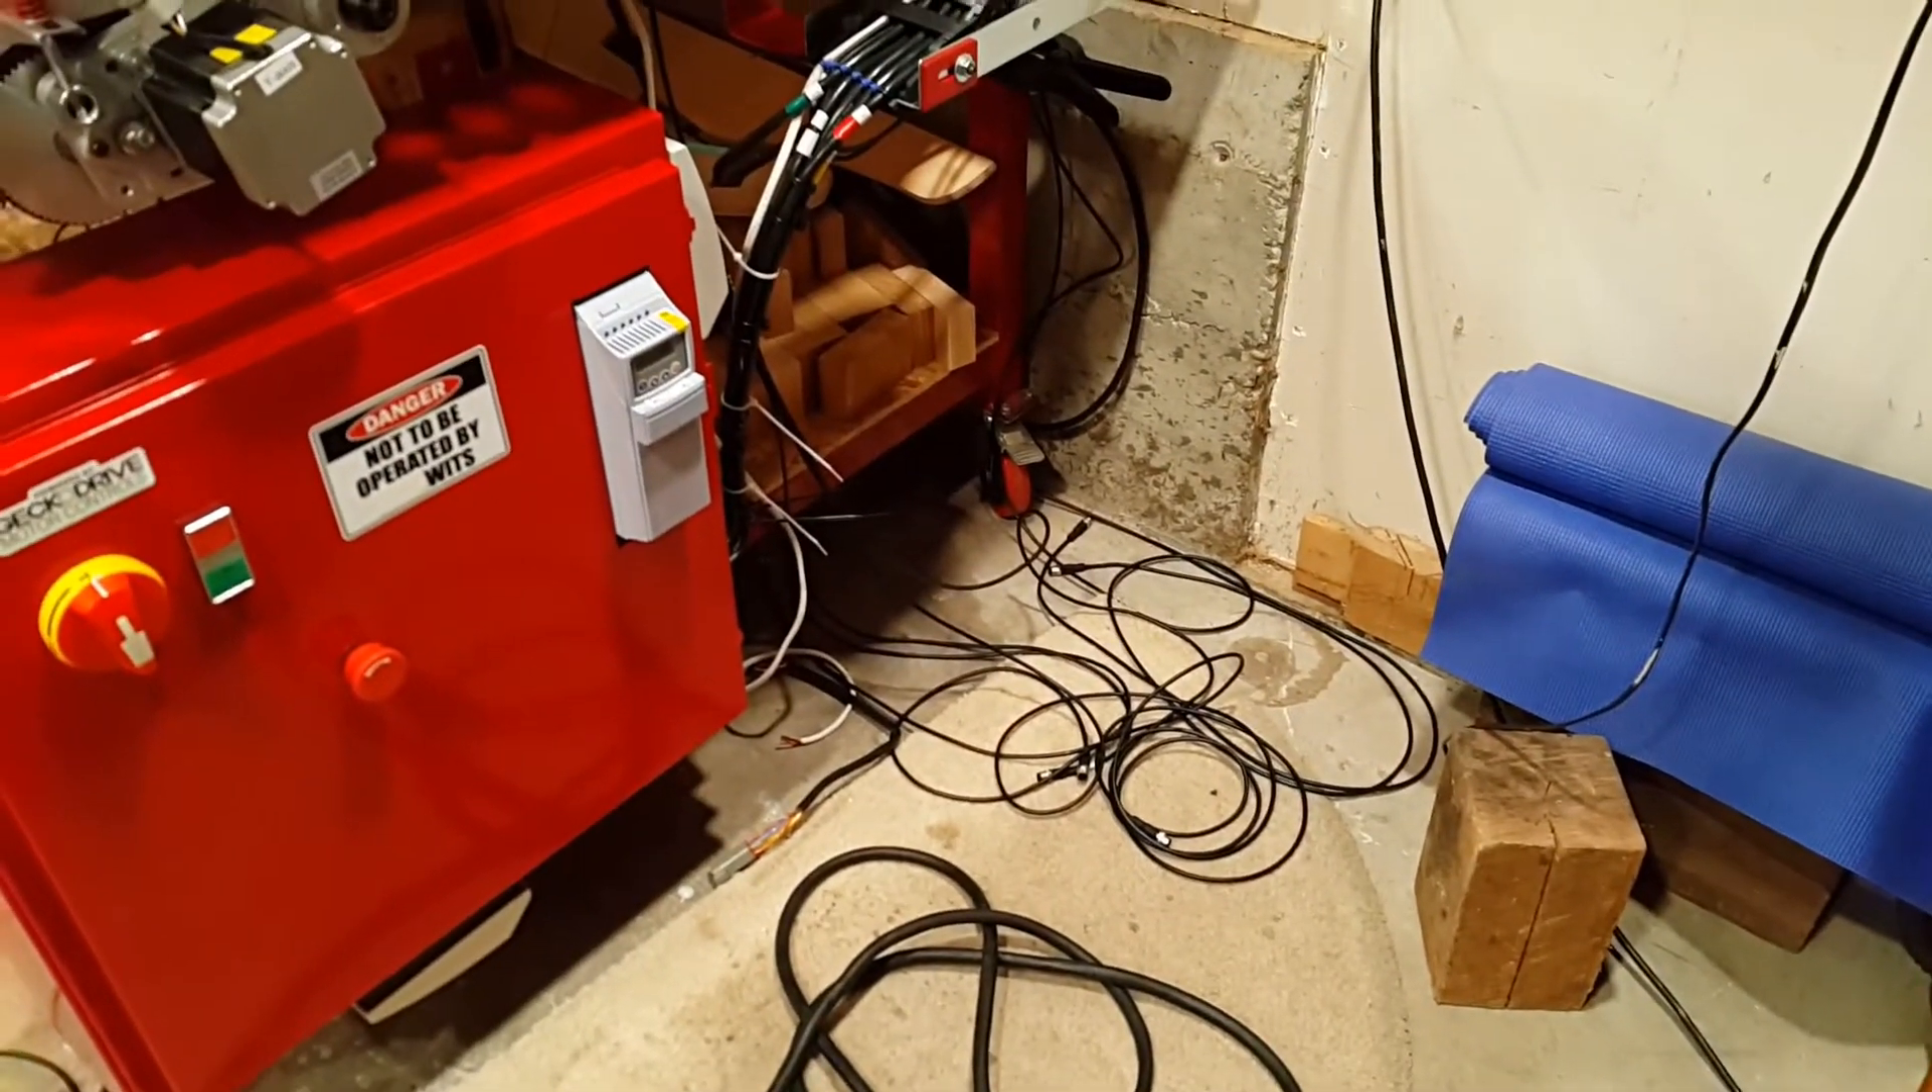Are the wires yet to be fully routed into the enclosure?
Yes.